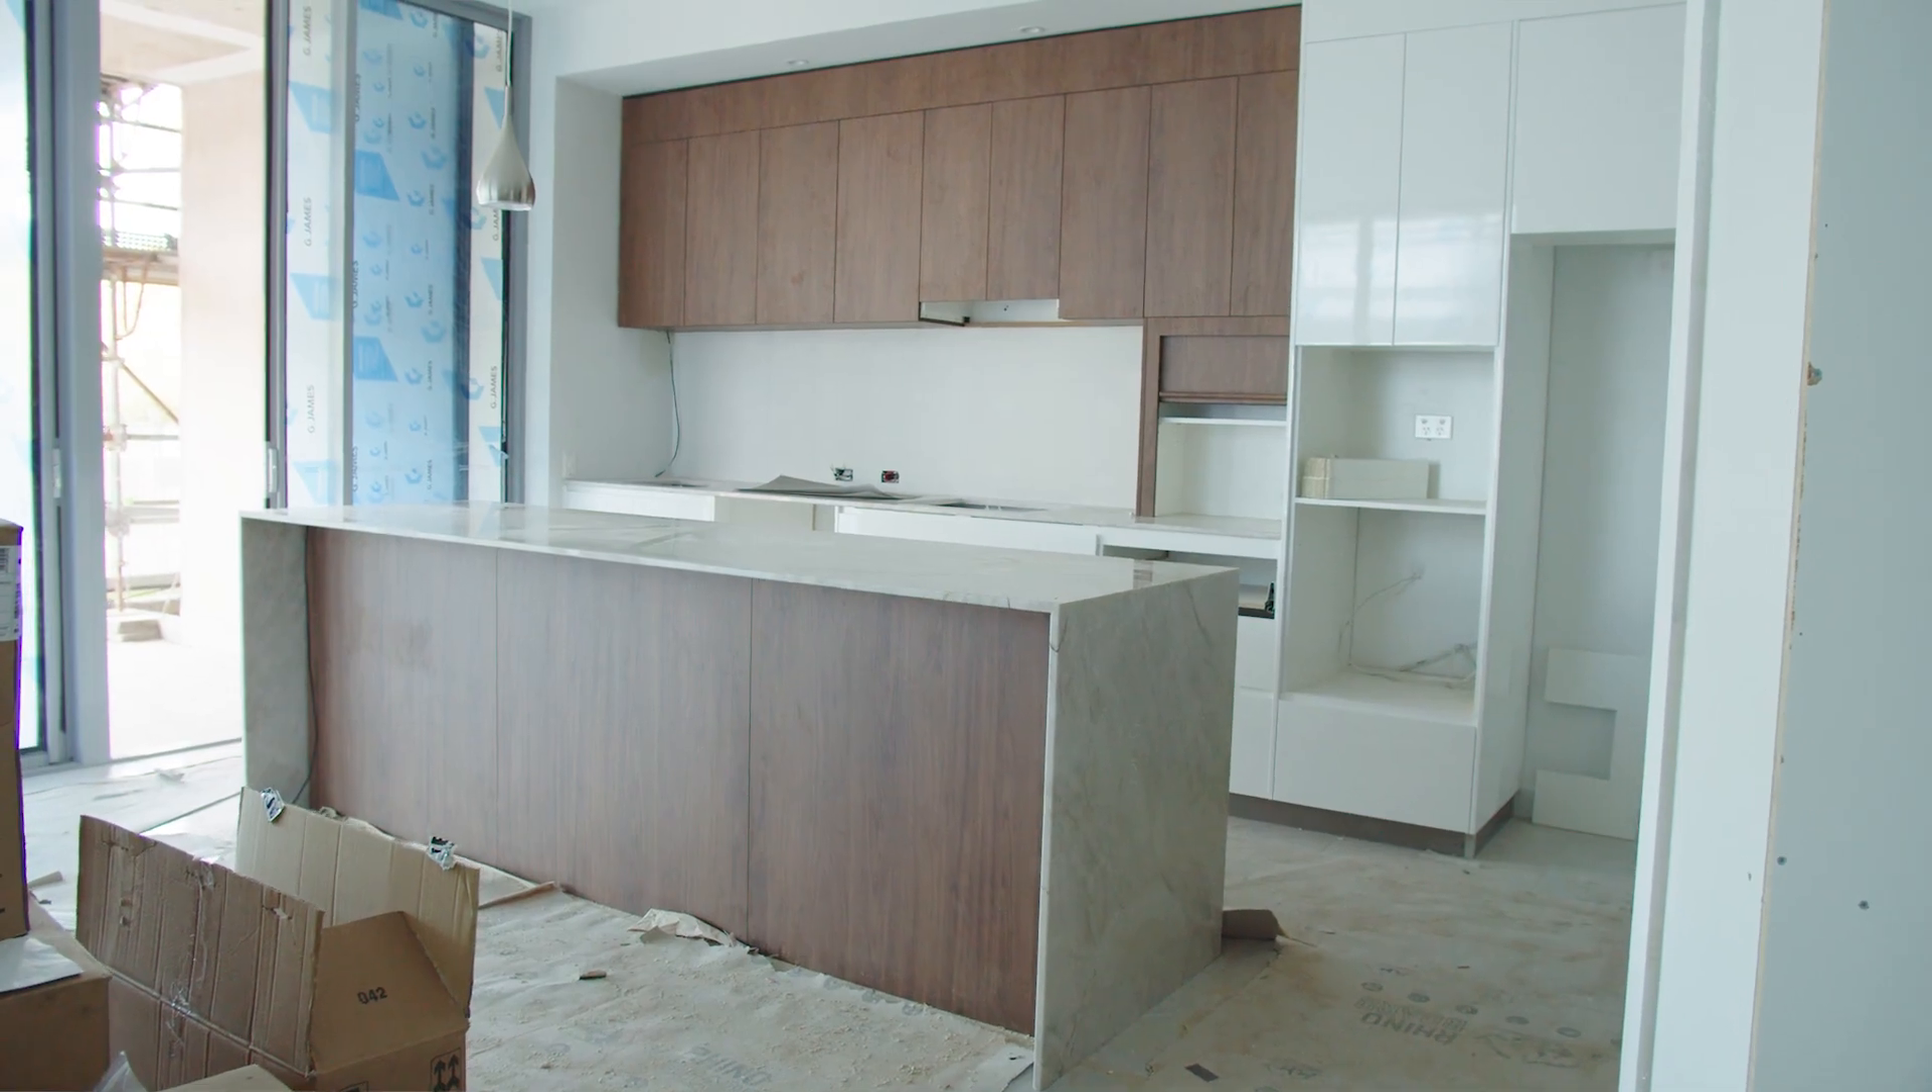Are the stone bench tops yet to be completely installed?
No.